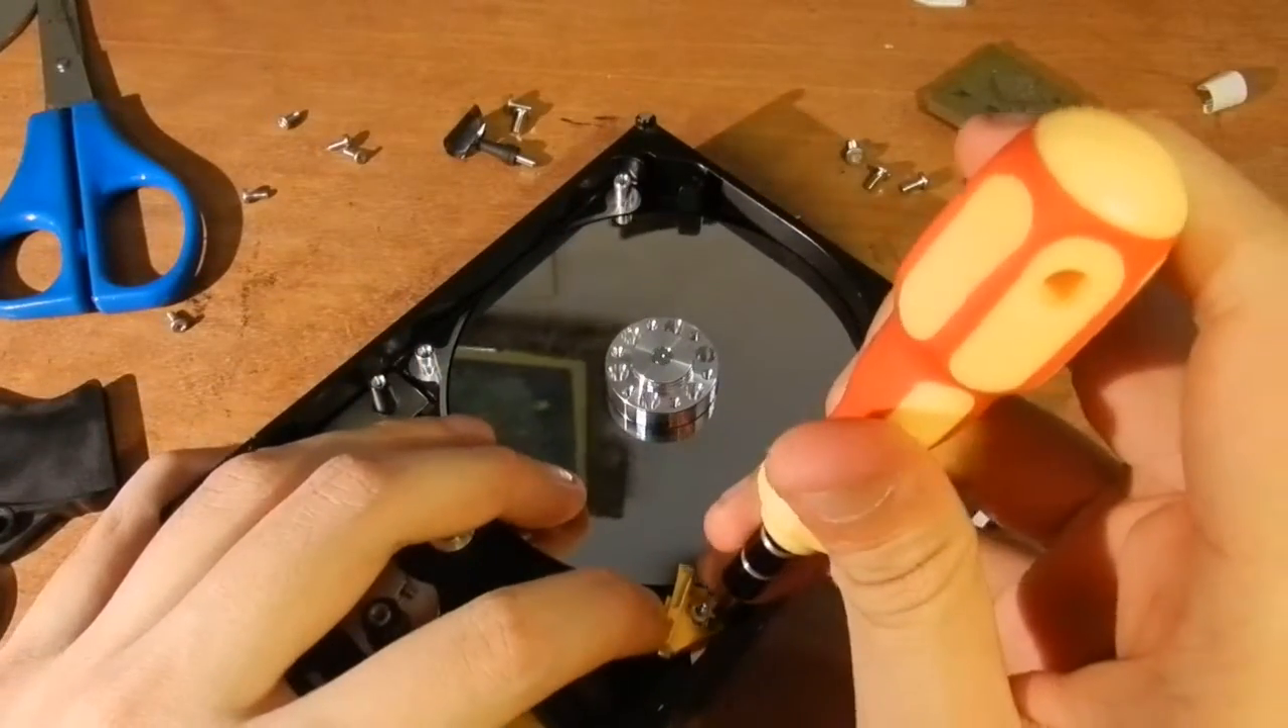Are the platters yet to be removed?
Yes.